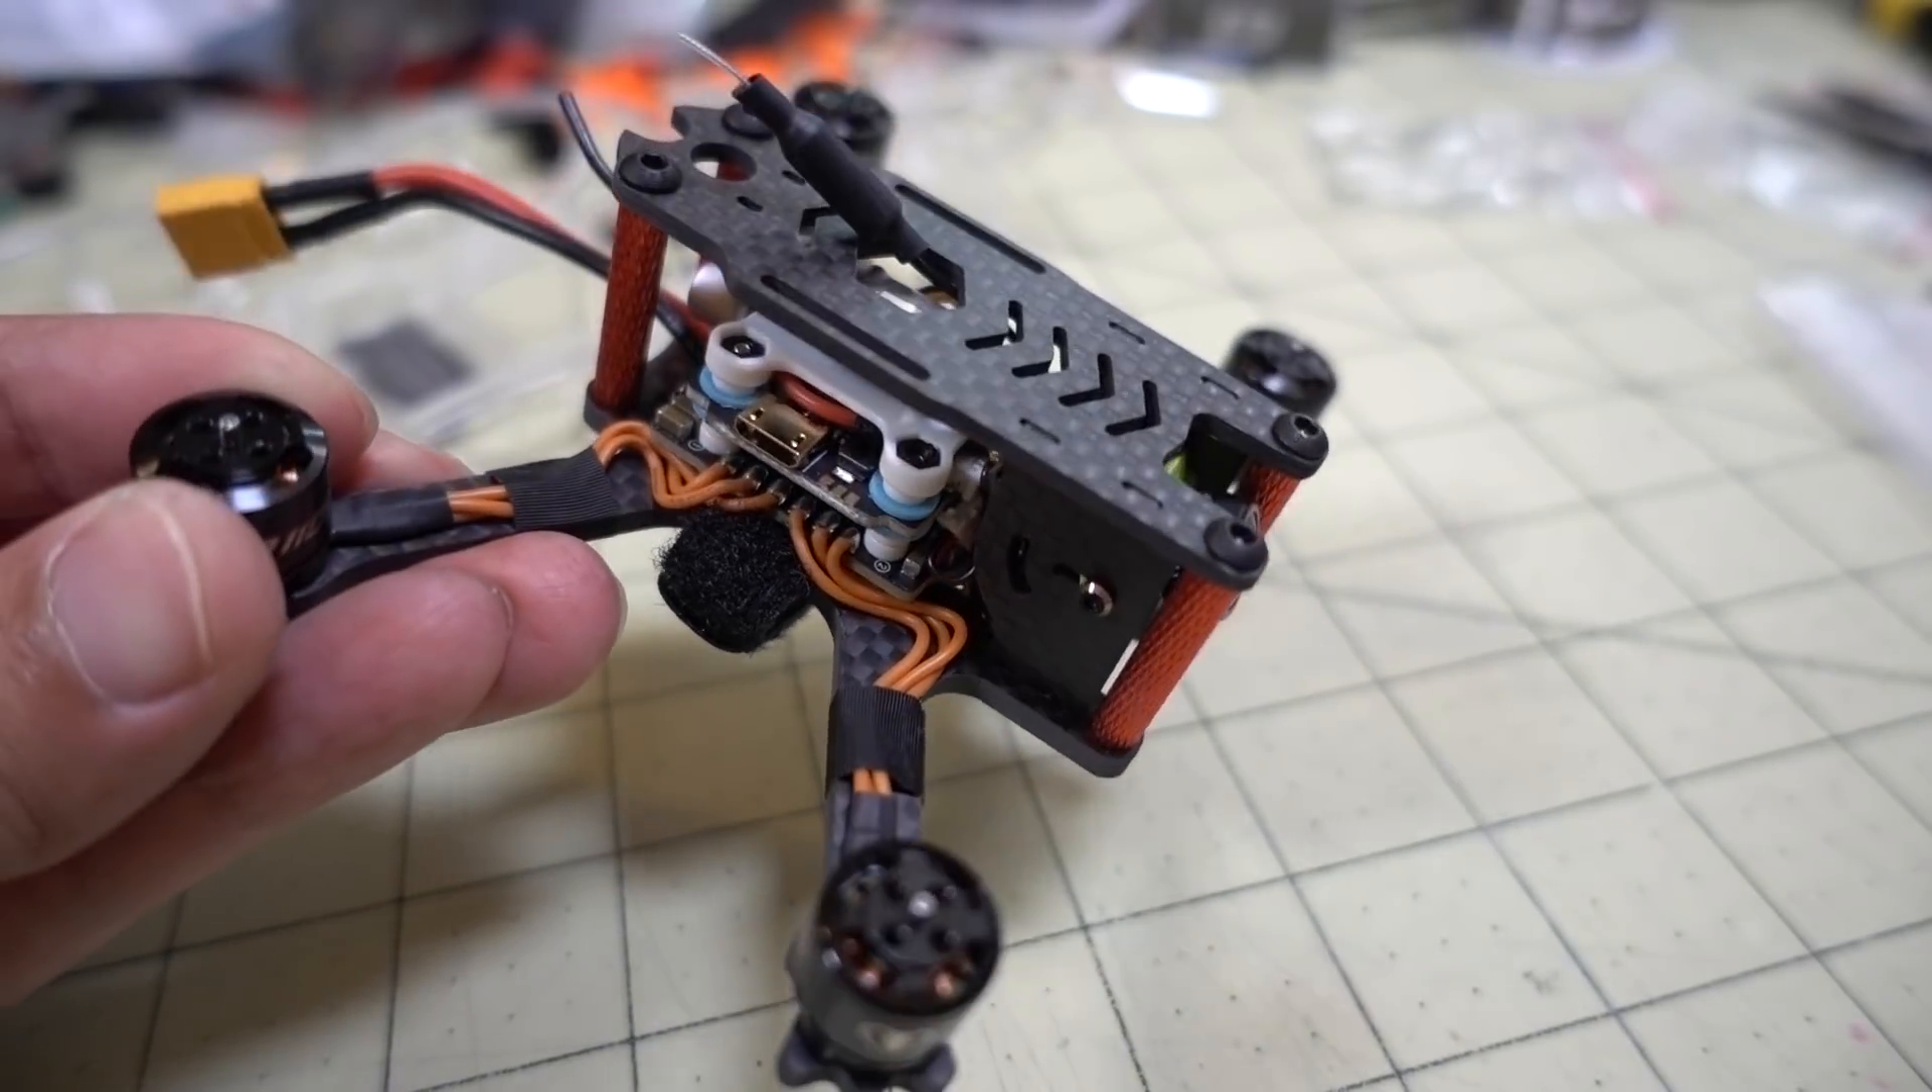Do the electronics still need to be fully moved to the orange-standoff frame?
No.